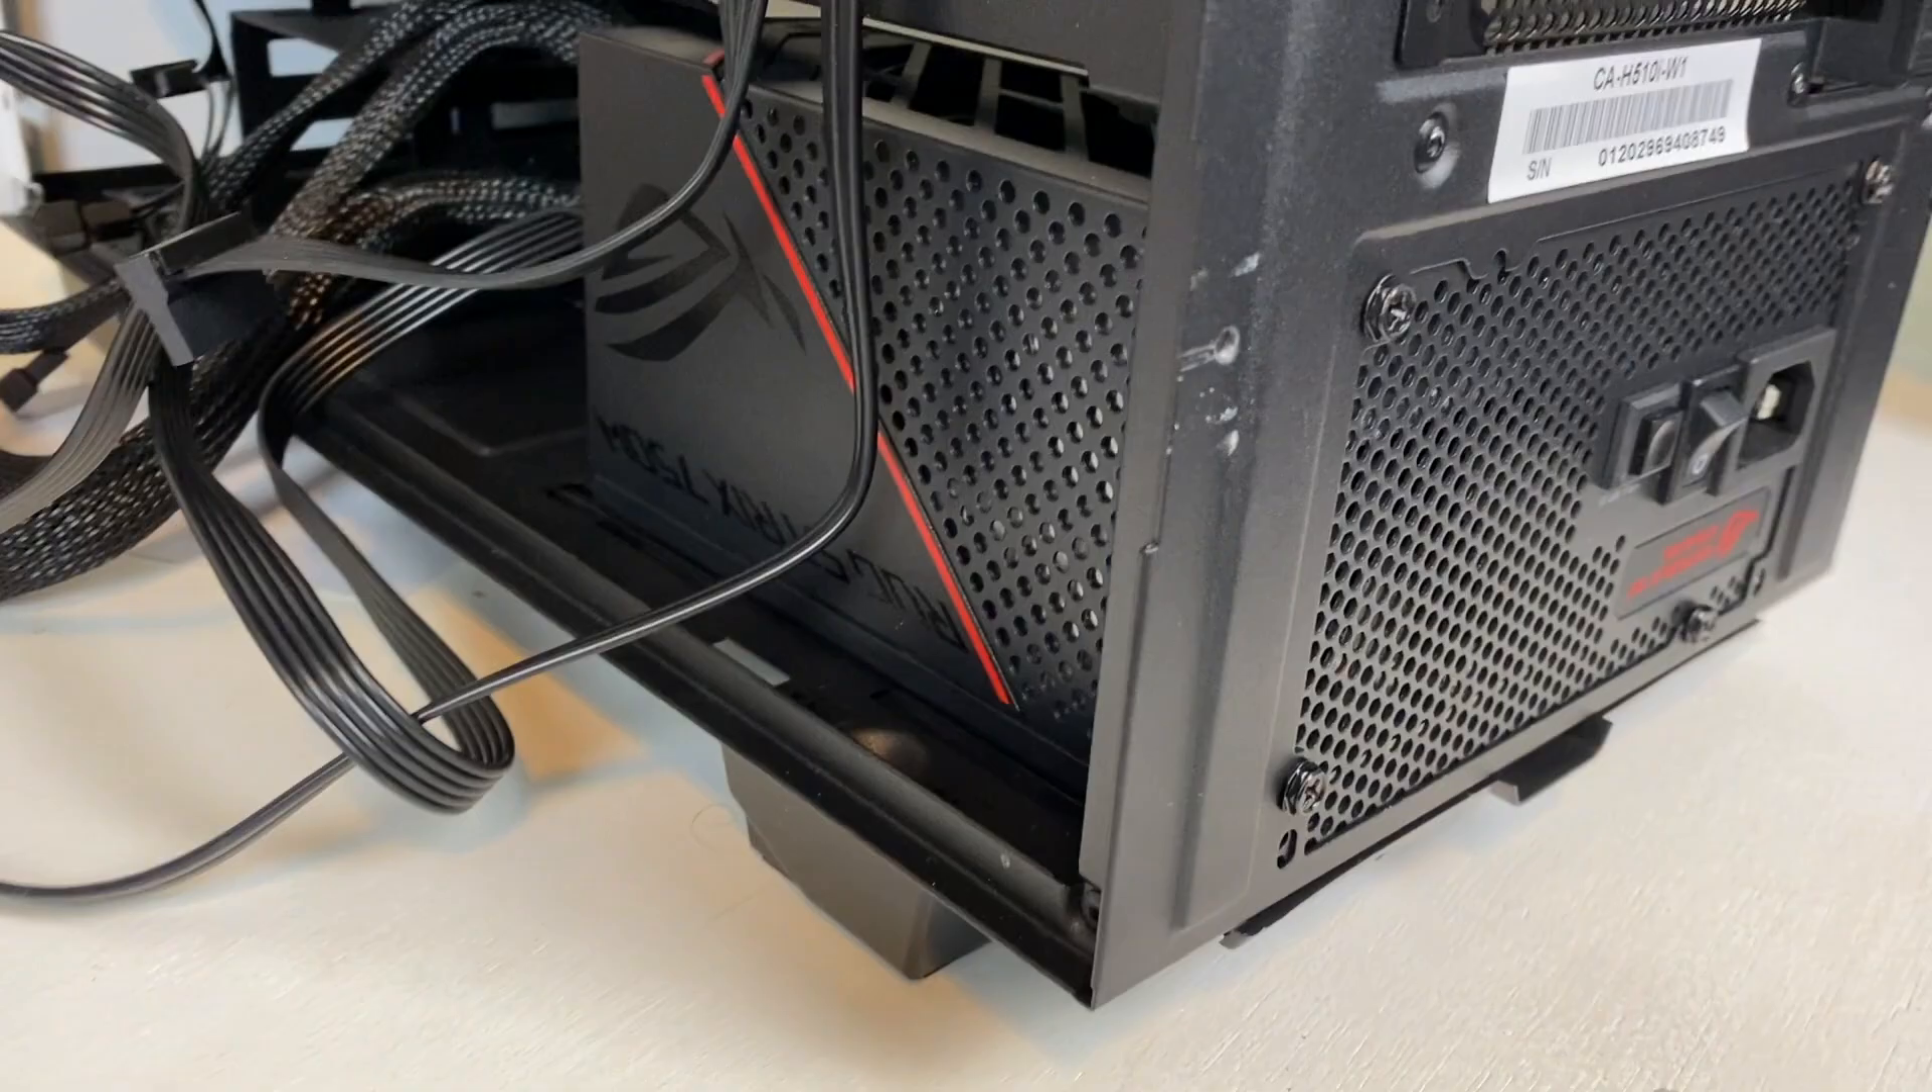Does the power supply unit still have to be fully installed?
No.